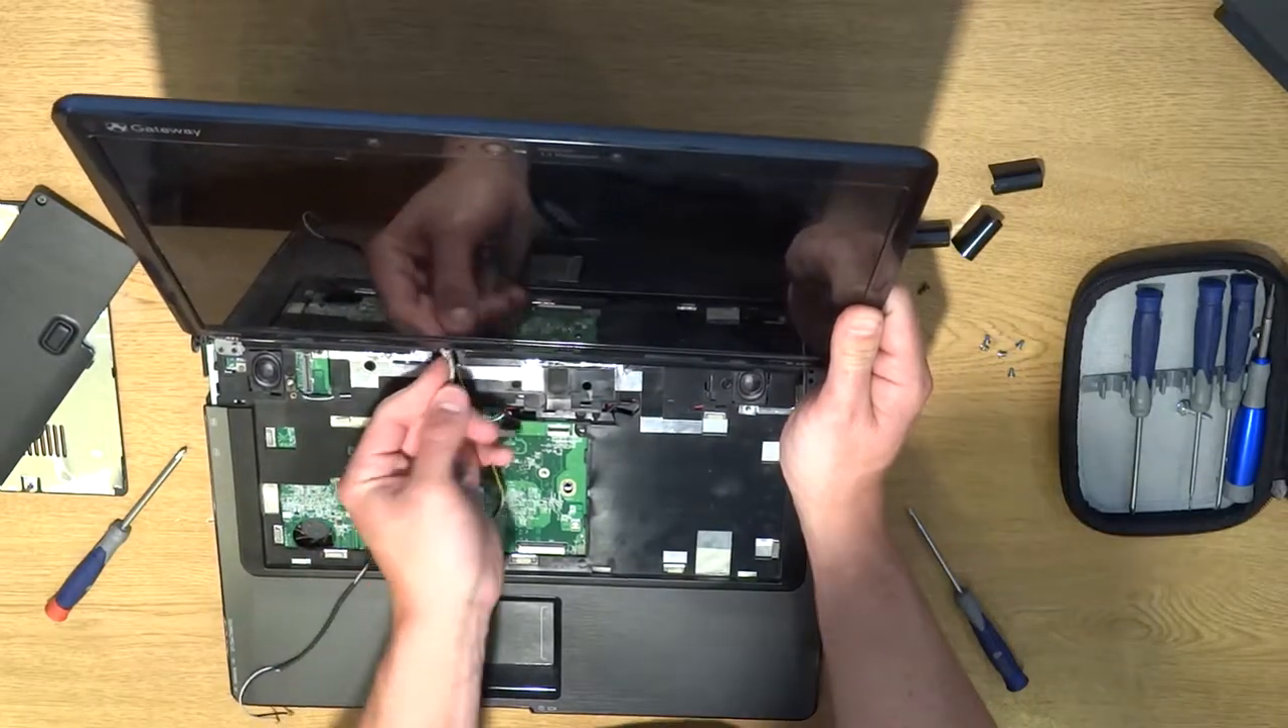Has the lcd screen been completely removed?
No.